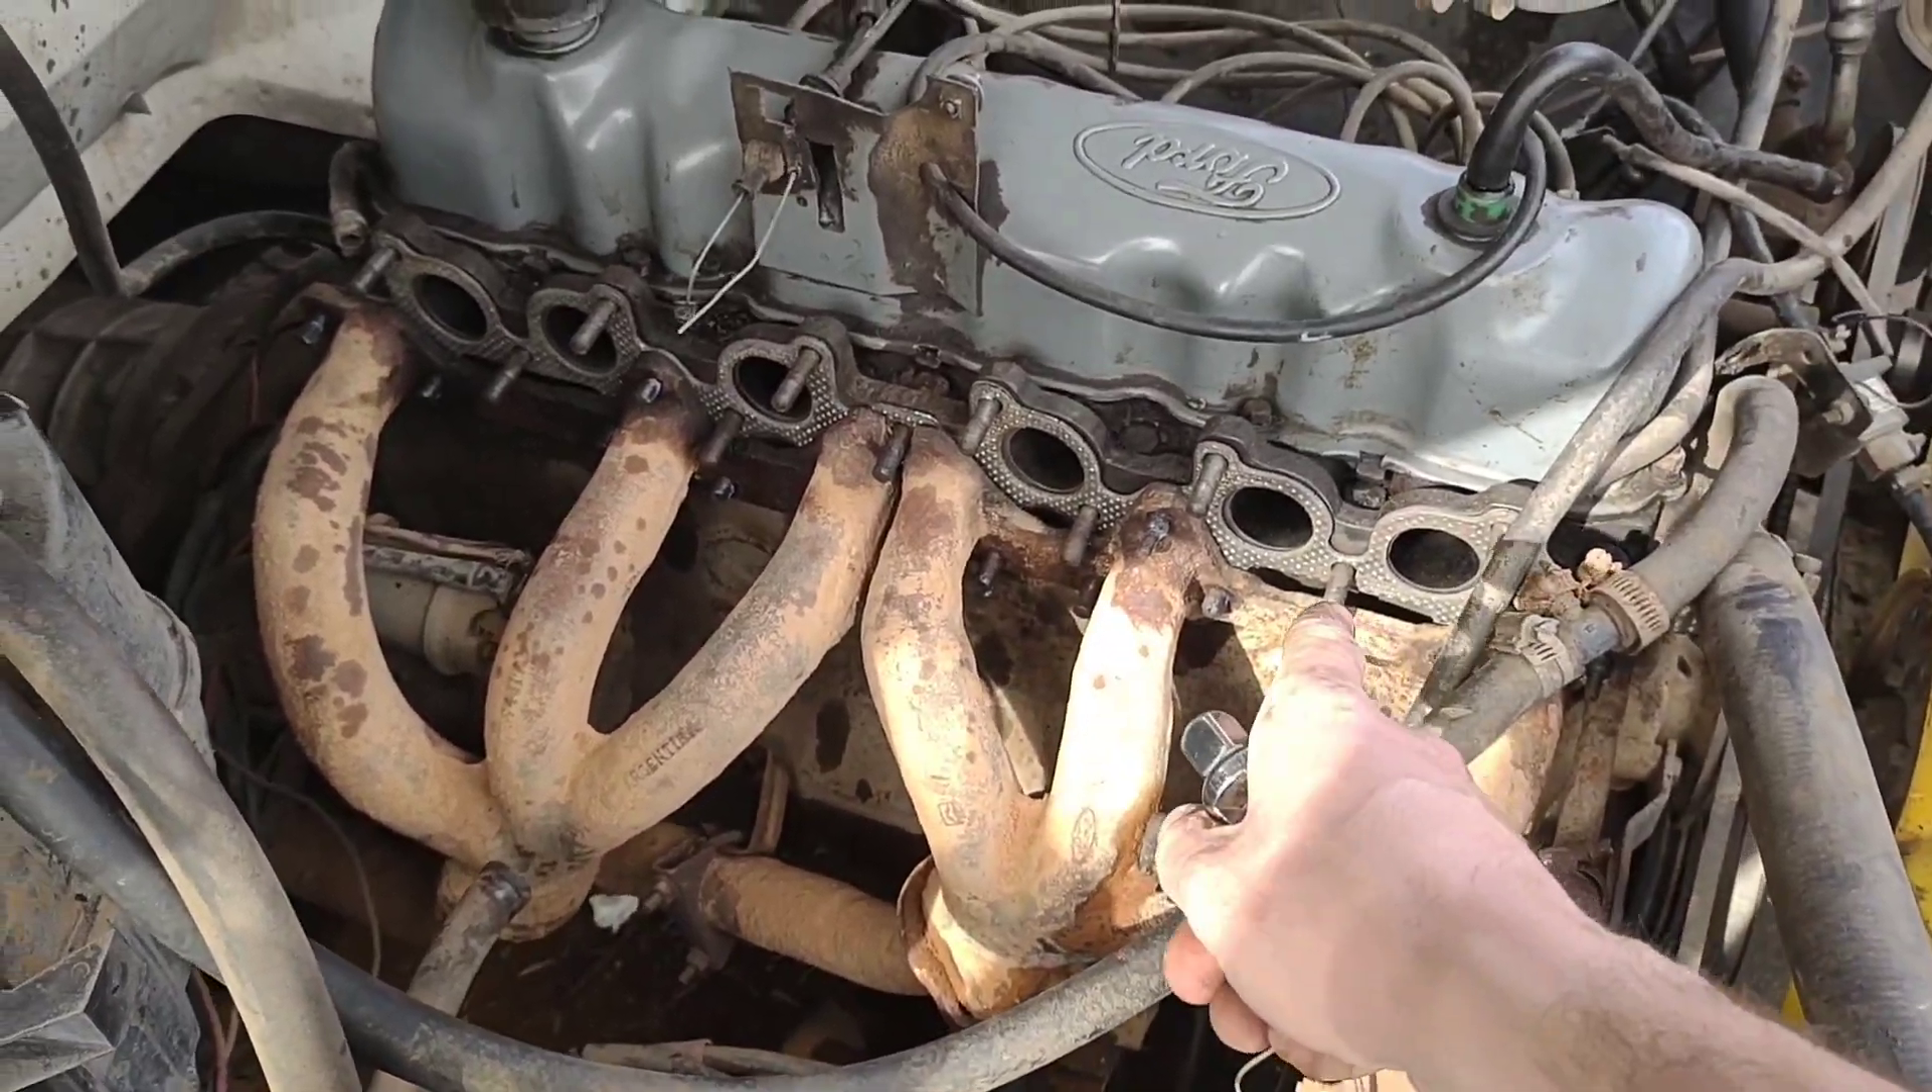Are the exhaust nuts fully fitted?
No.